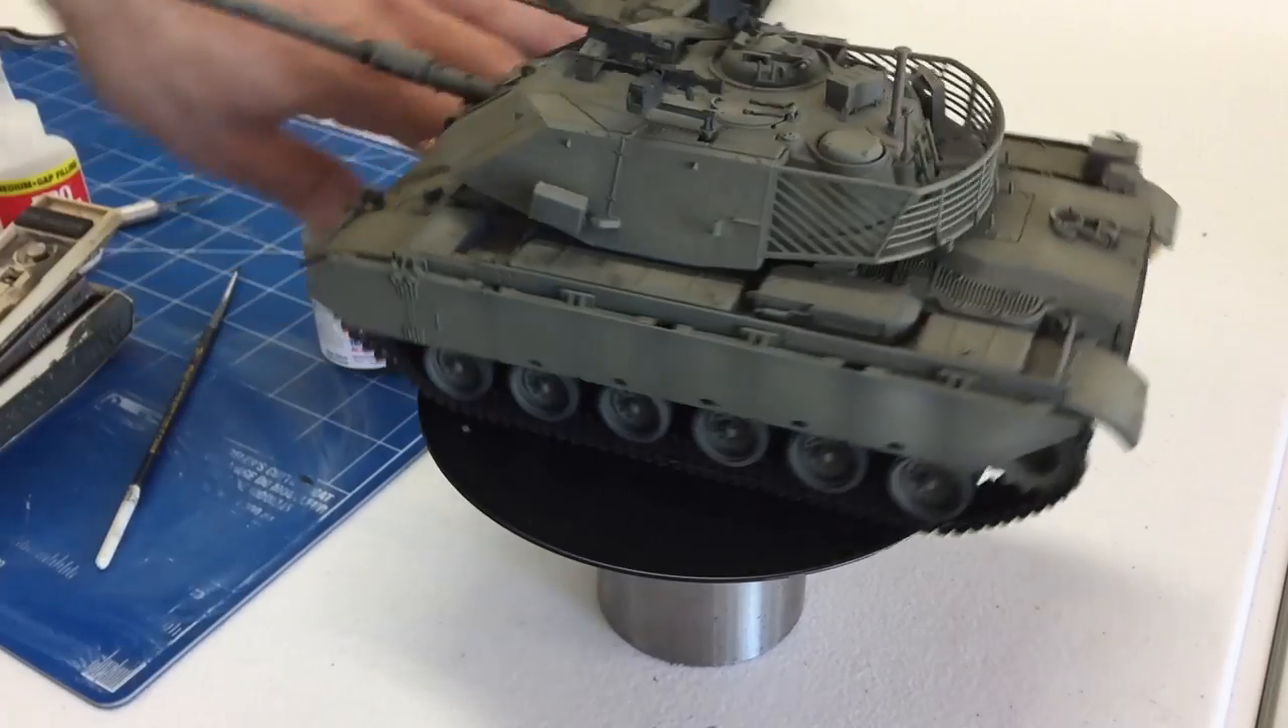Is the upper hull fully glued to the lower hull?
Yes.